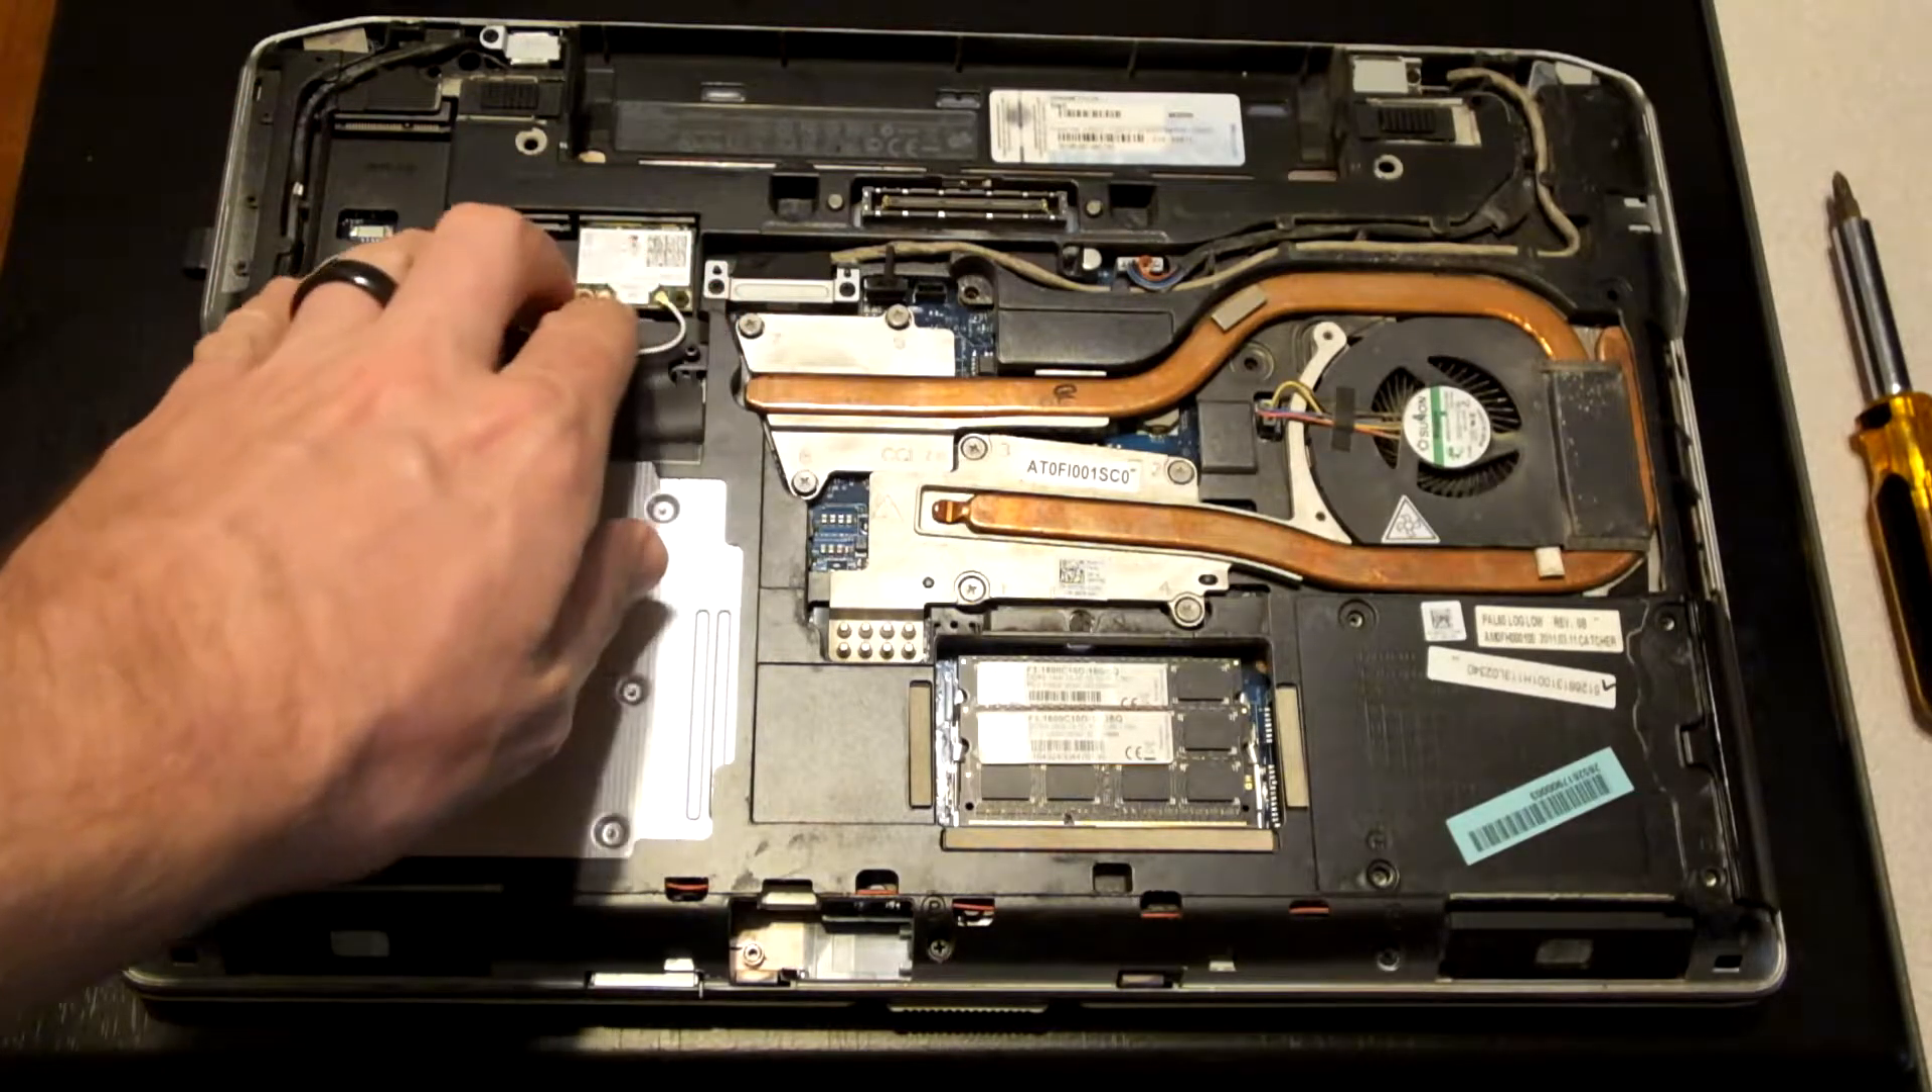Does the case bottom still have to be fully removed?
No.